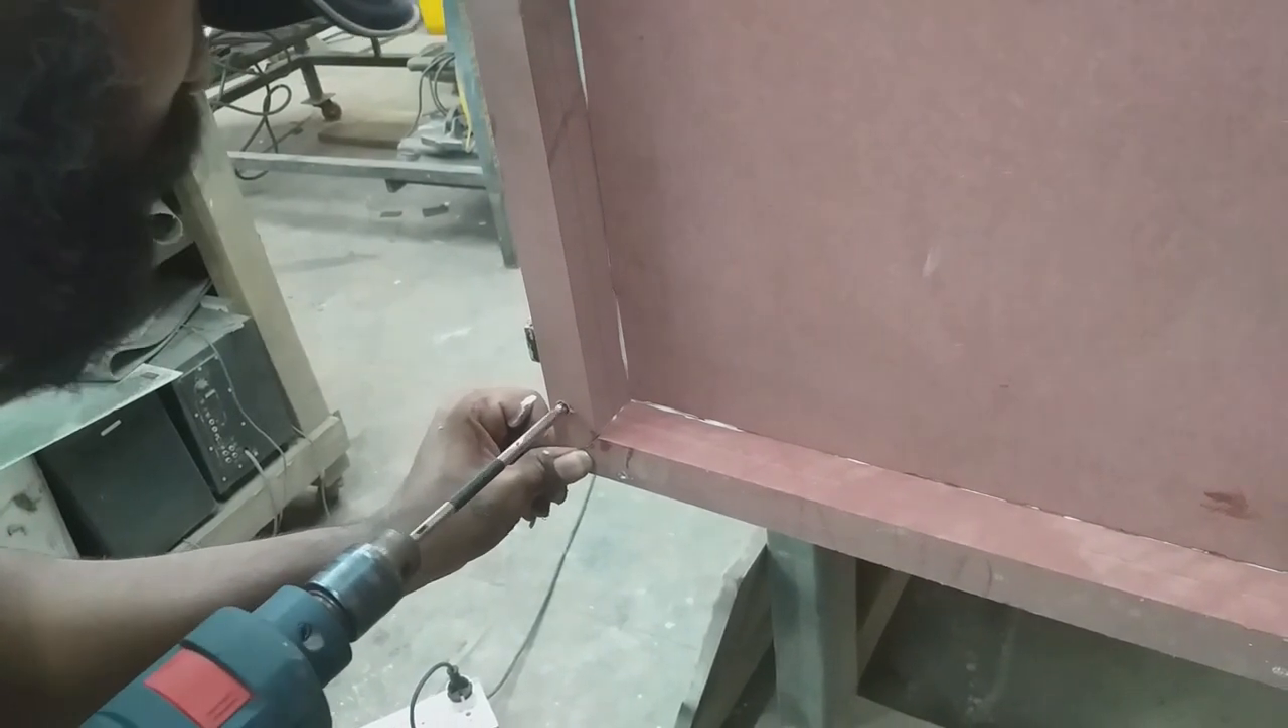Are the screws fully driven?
No.